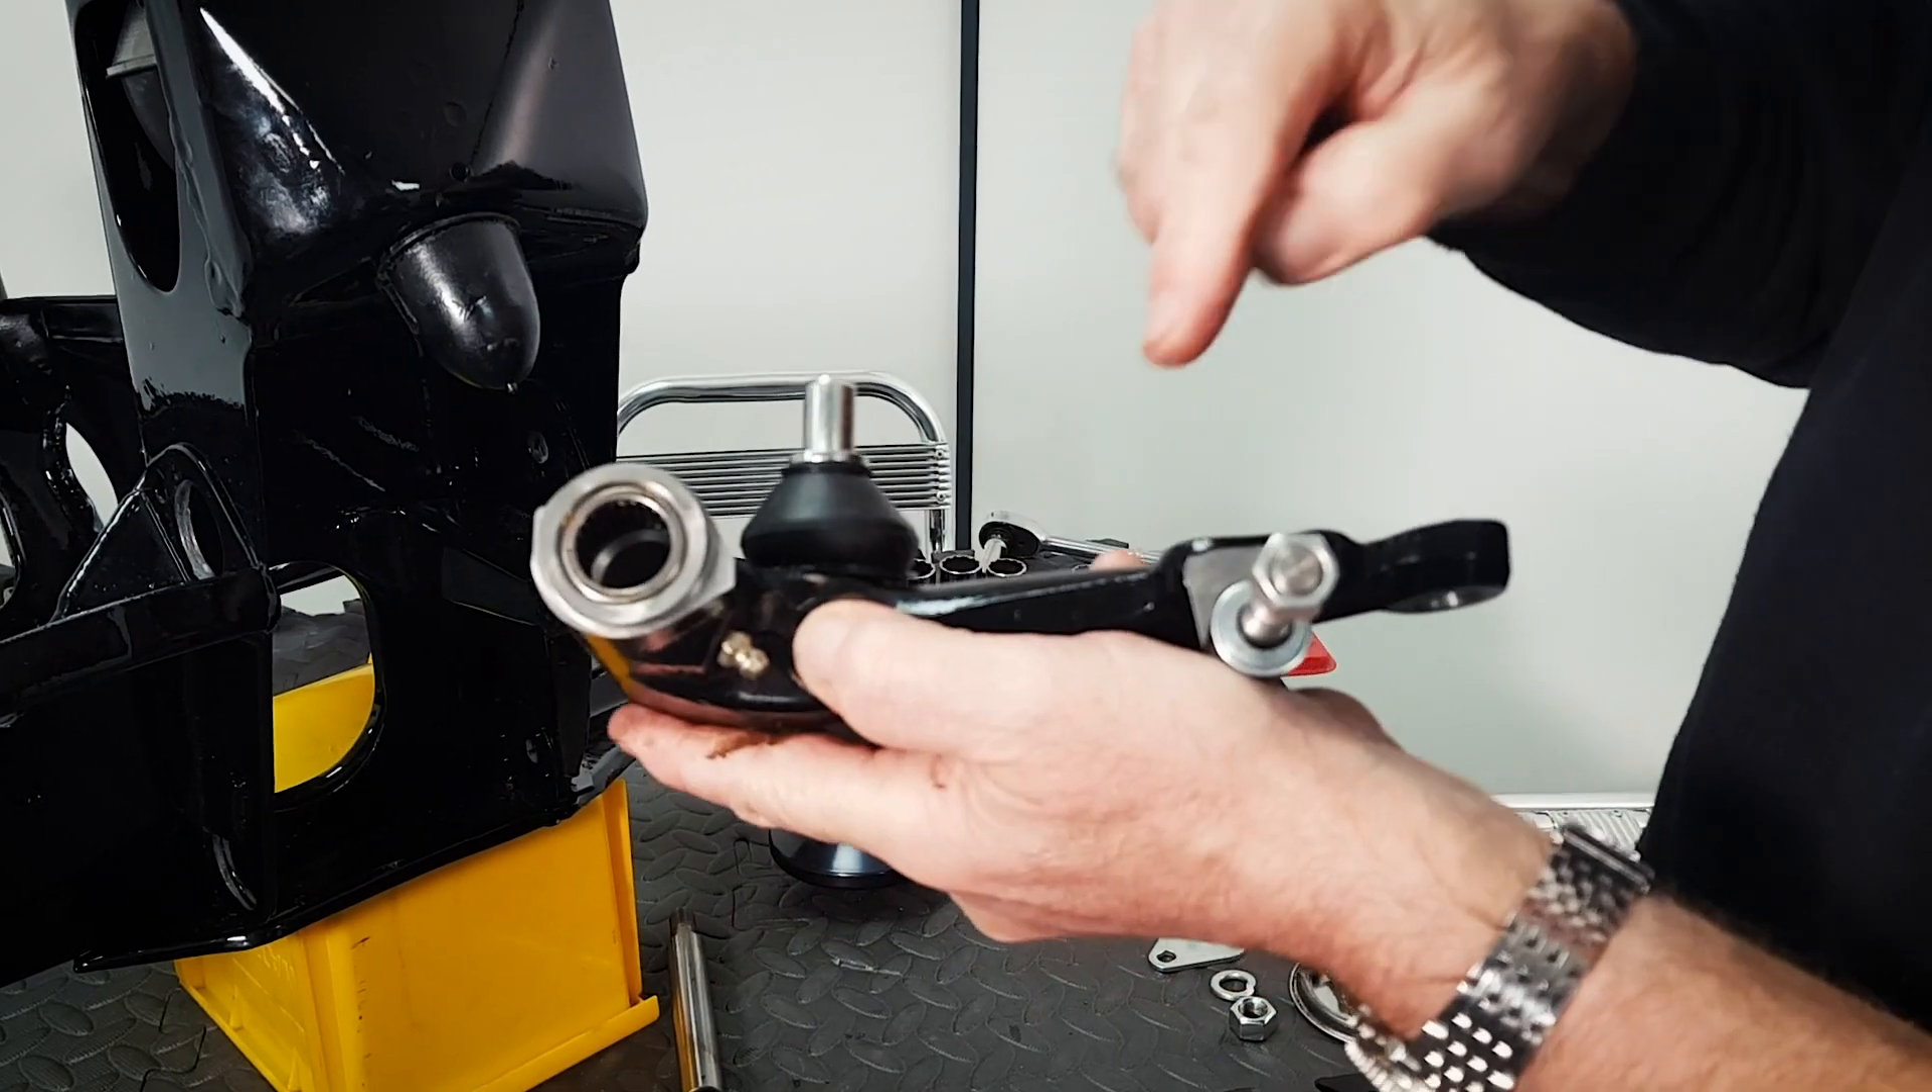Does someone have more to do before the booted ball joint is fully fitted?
No.